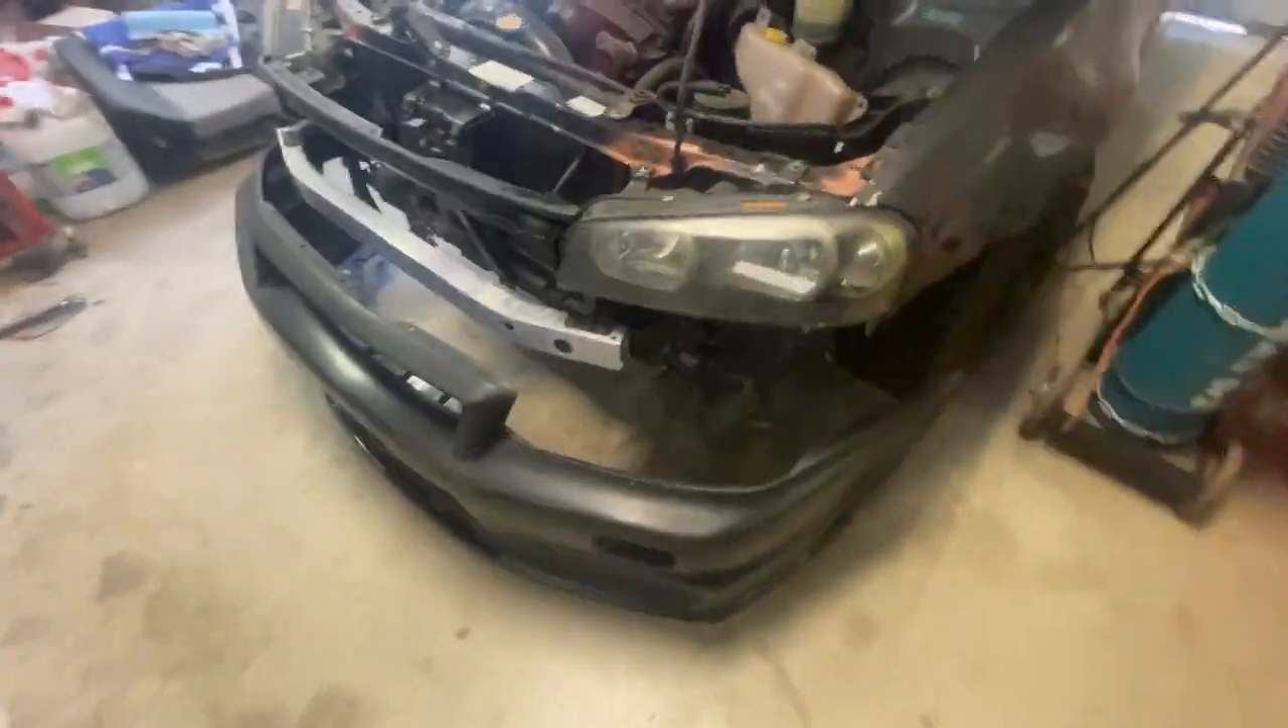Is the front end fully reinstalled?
No.